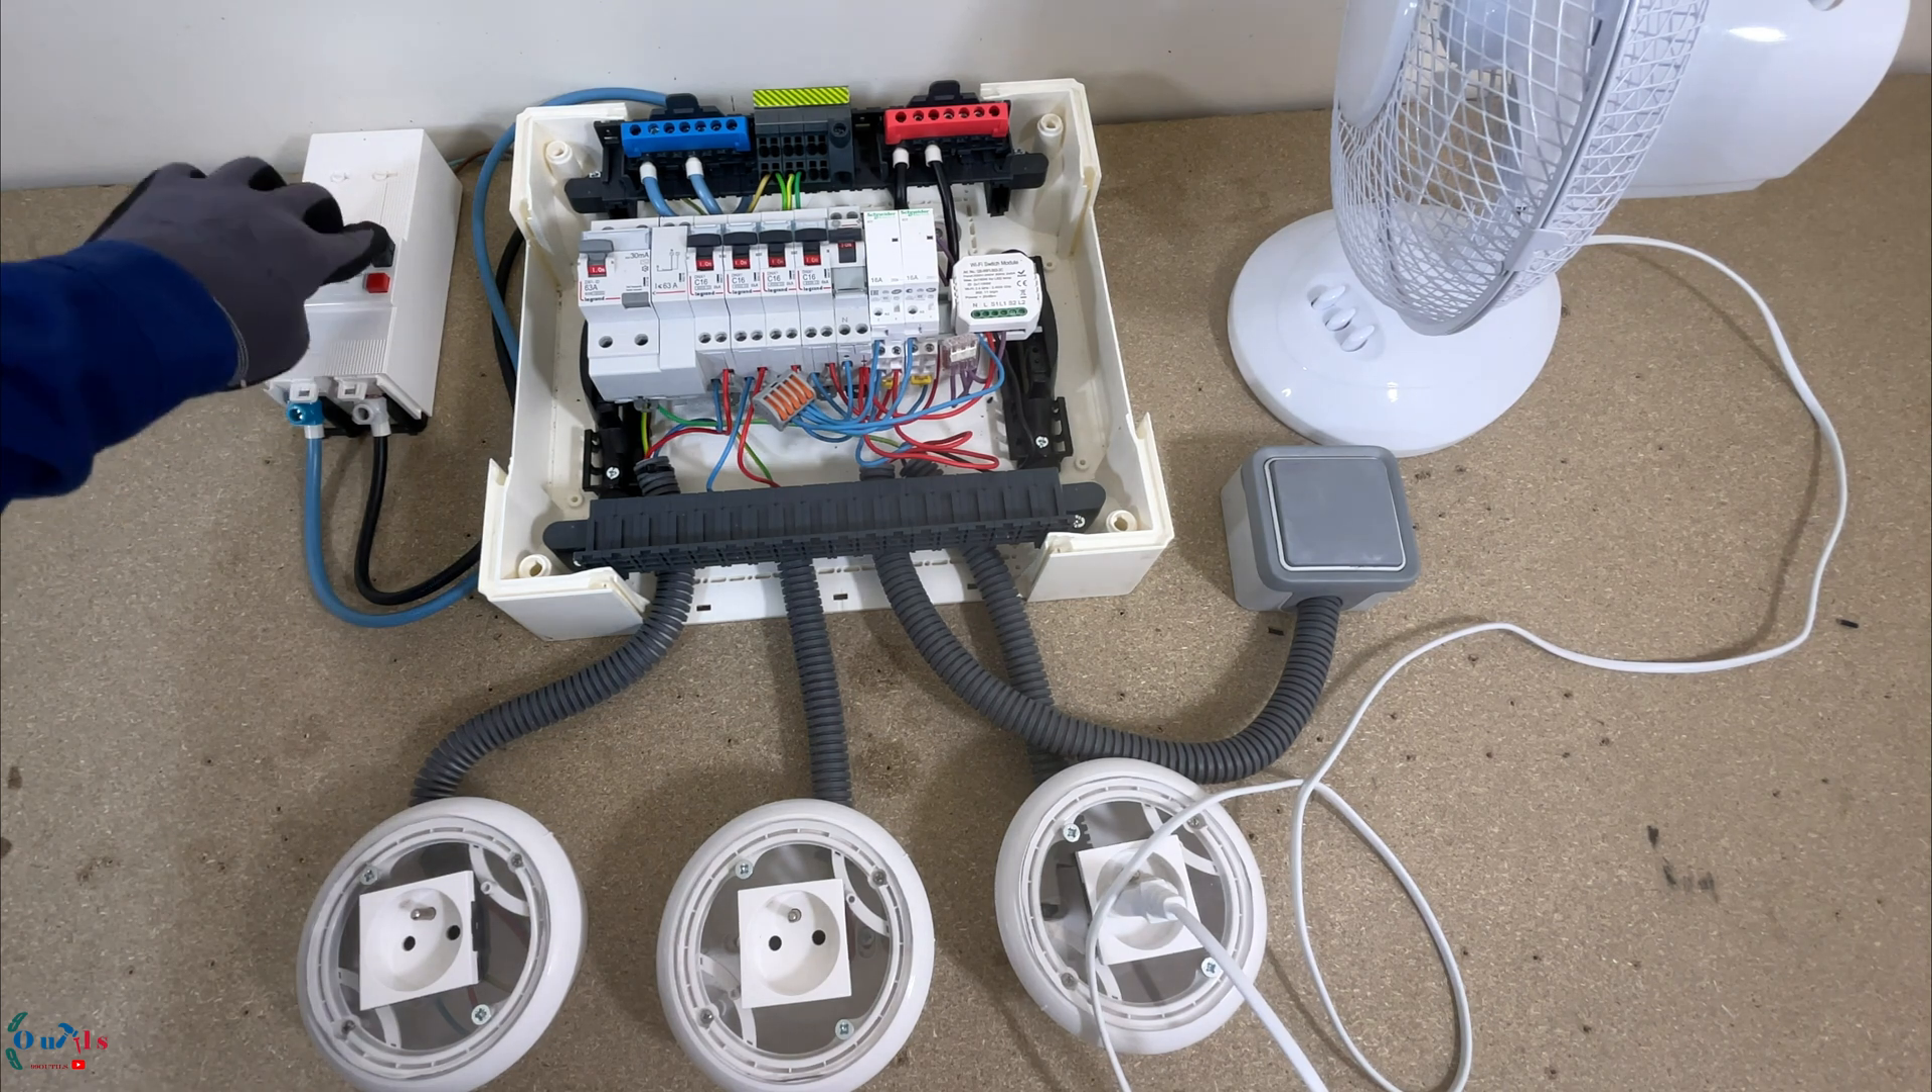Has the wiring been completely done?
Yes.